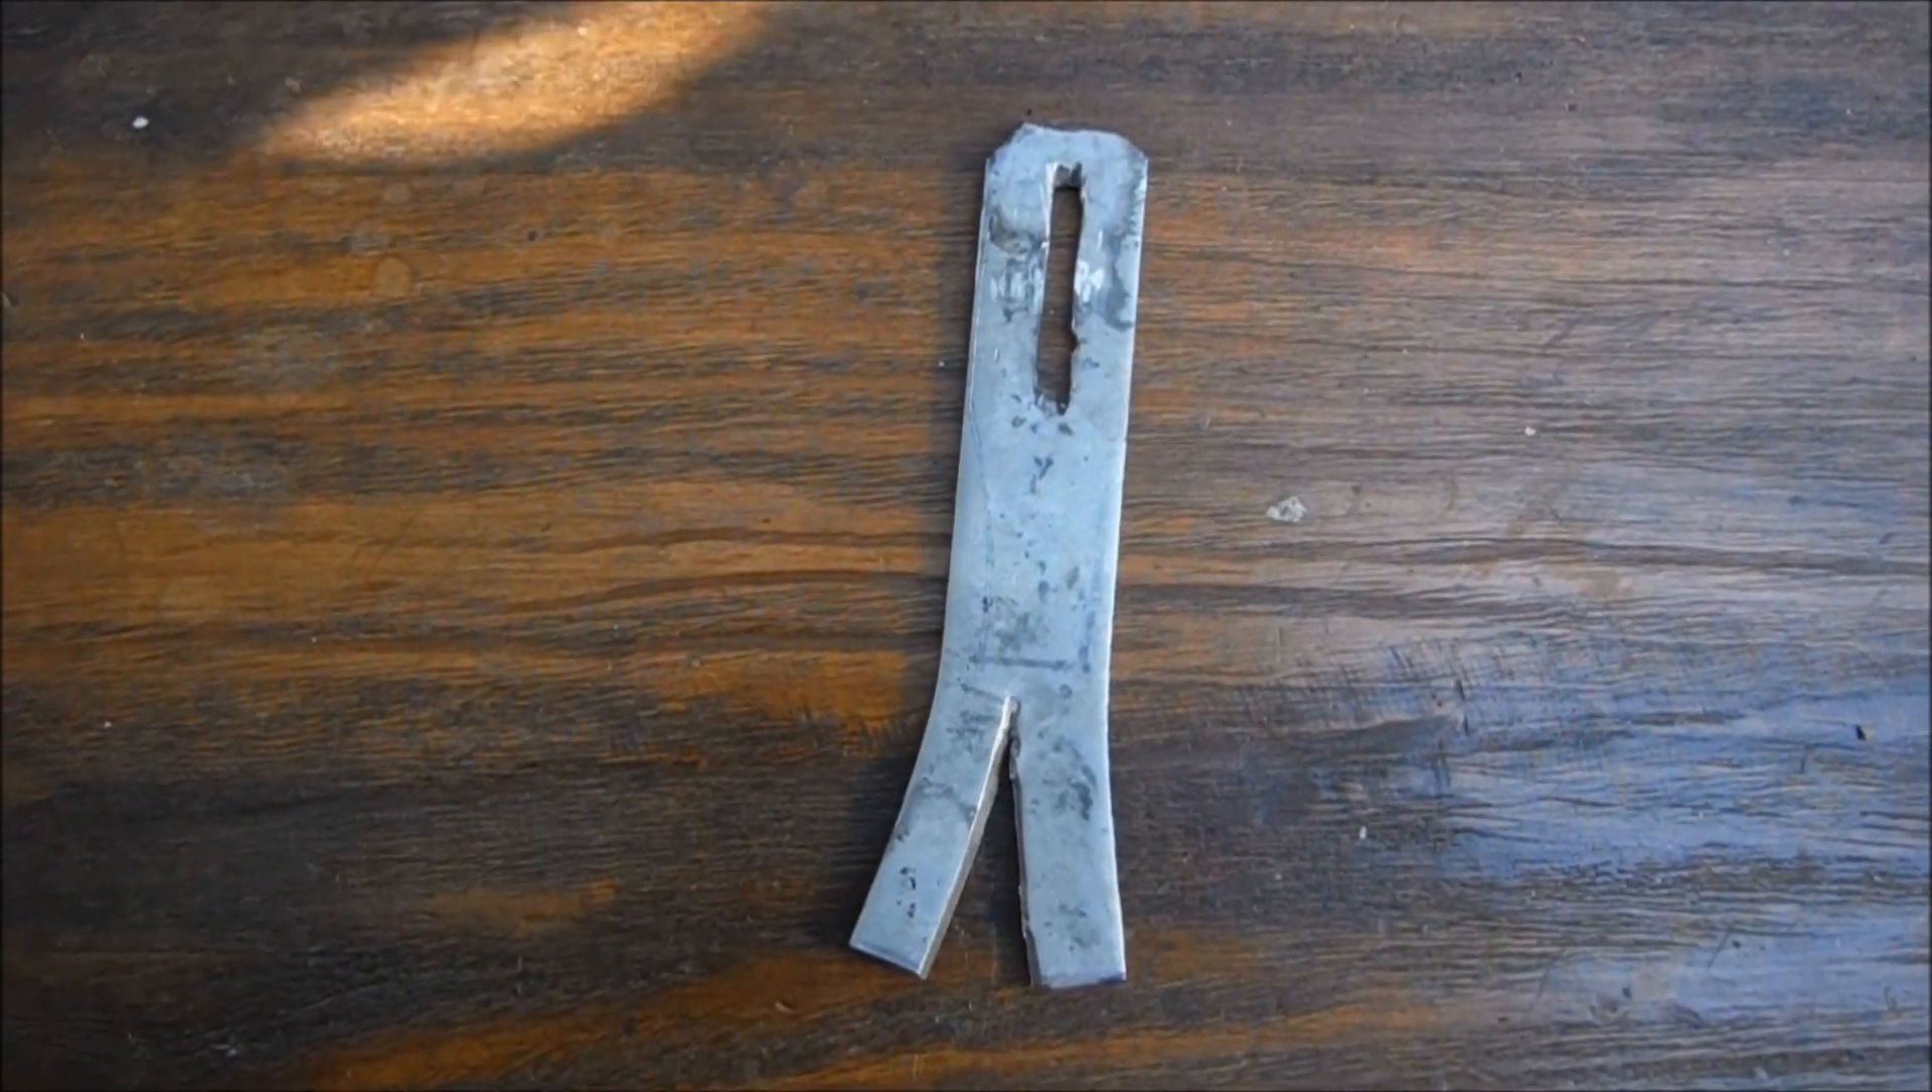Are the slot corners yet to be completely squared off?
Yes.